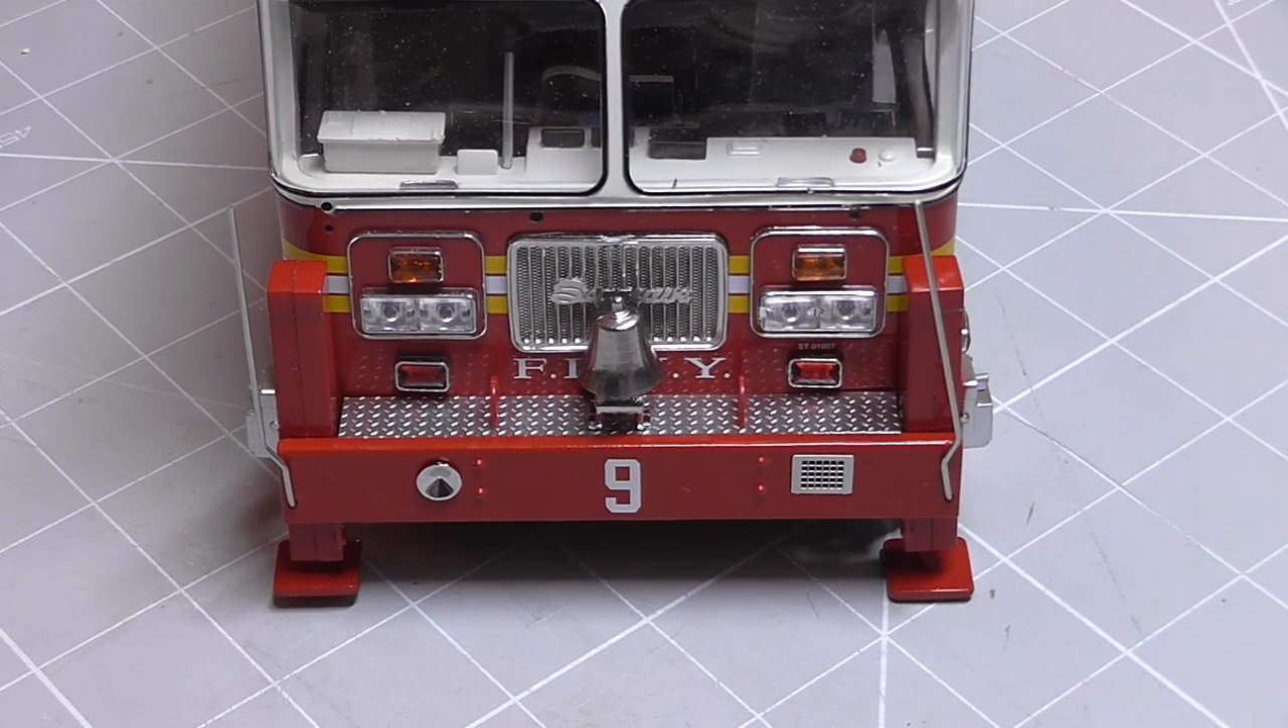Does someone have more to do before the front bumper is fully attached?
No.